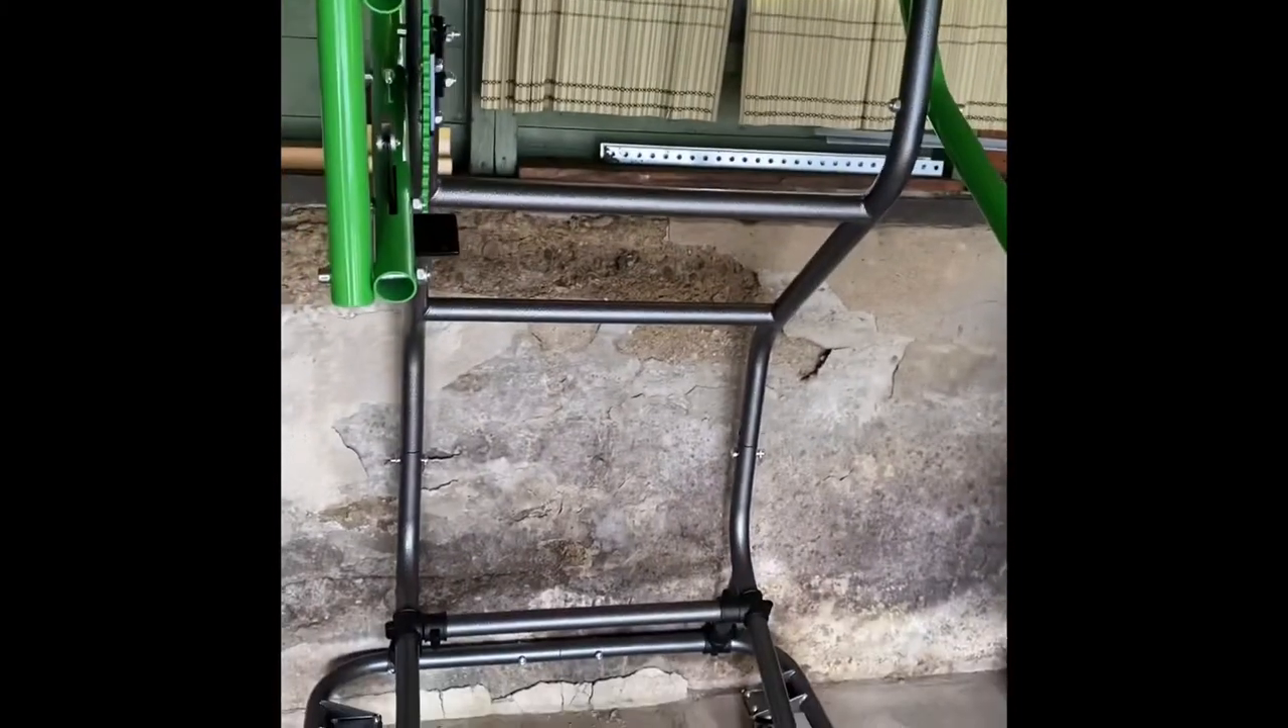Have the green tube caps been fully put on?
No.